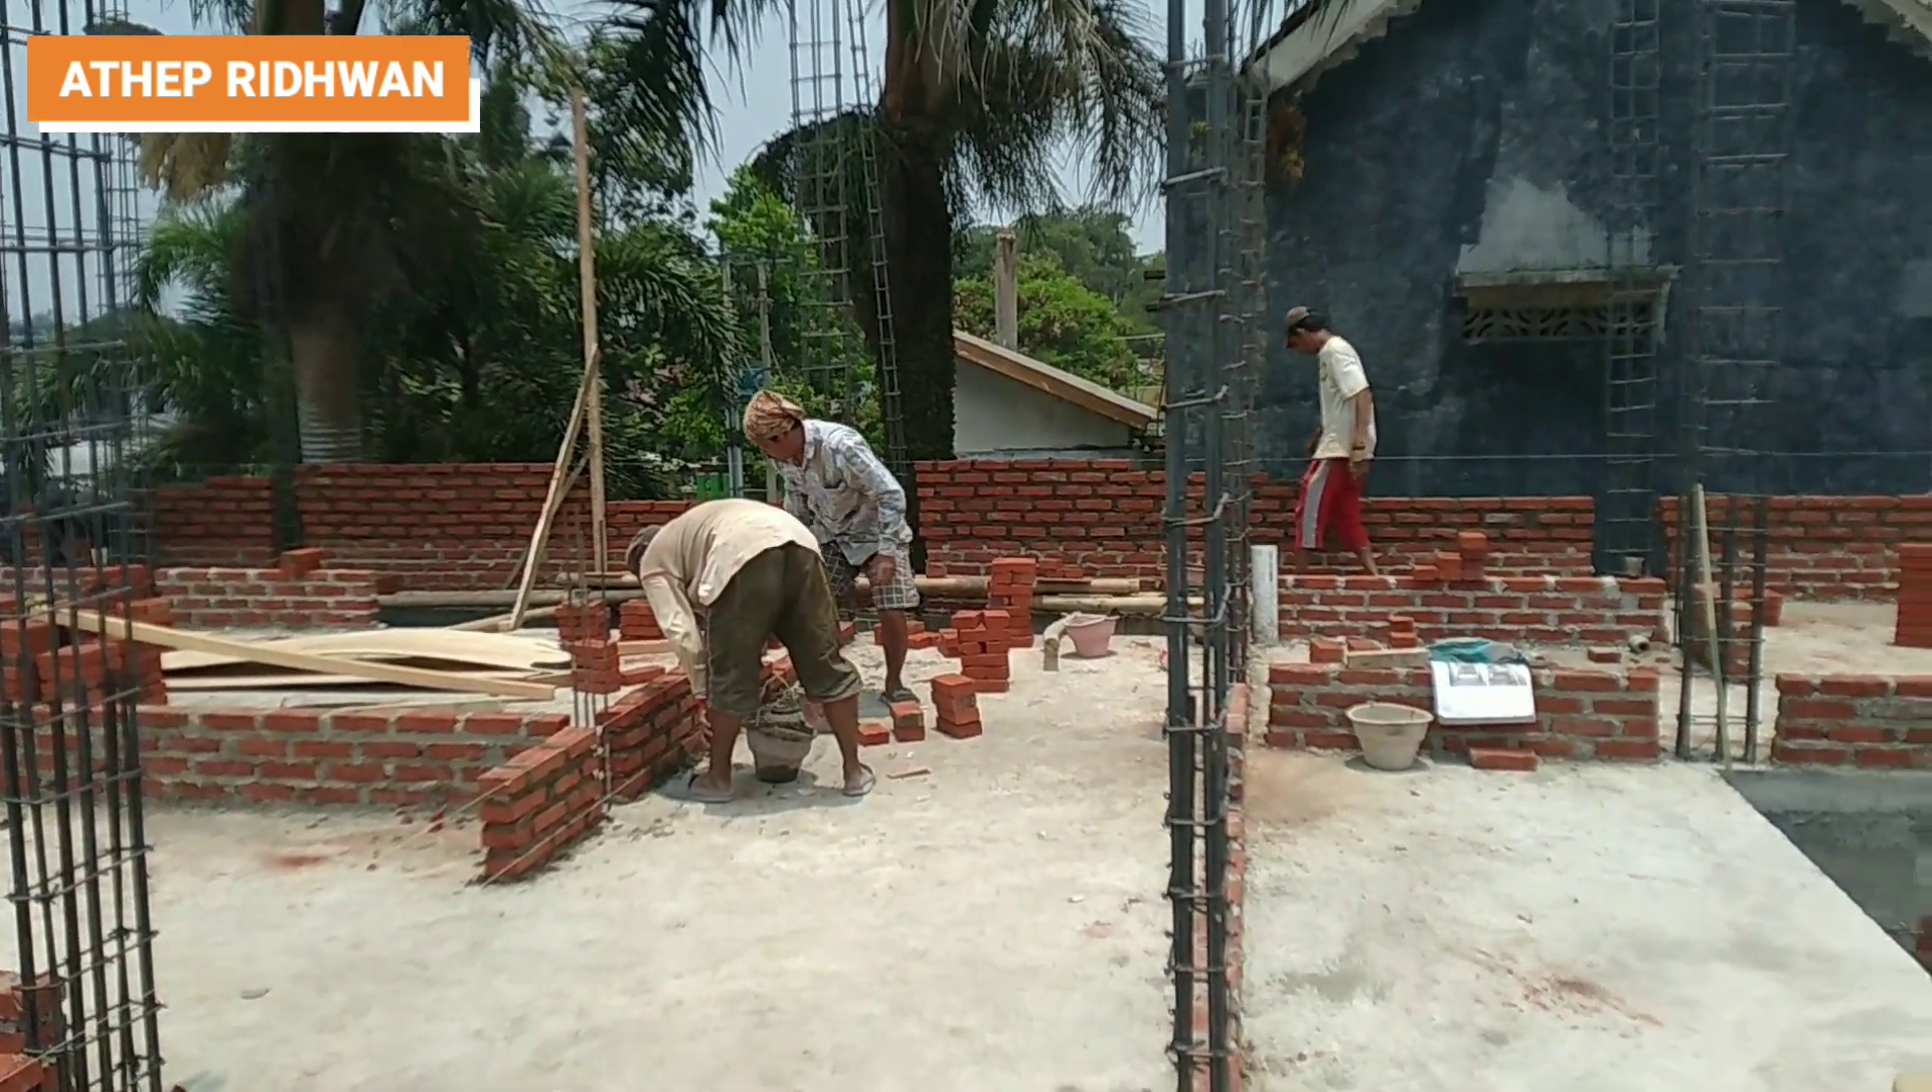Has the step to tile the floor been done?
No.